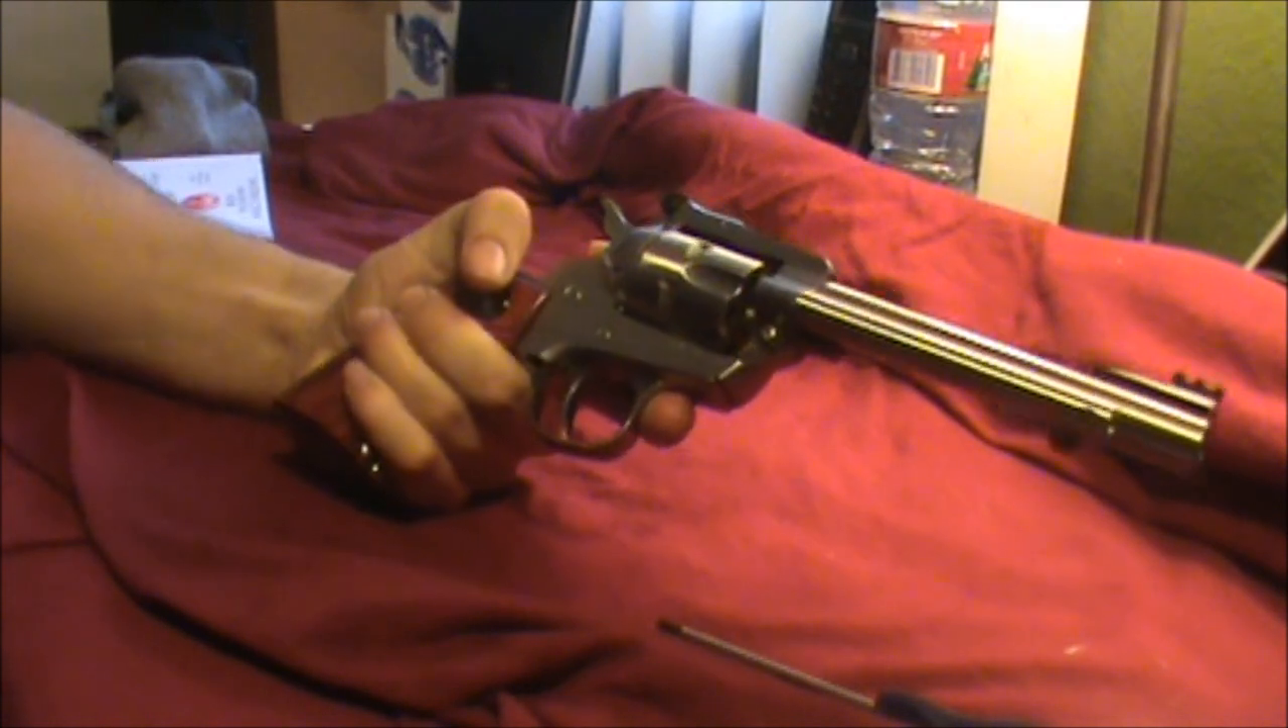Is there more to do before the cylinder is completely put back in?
No.